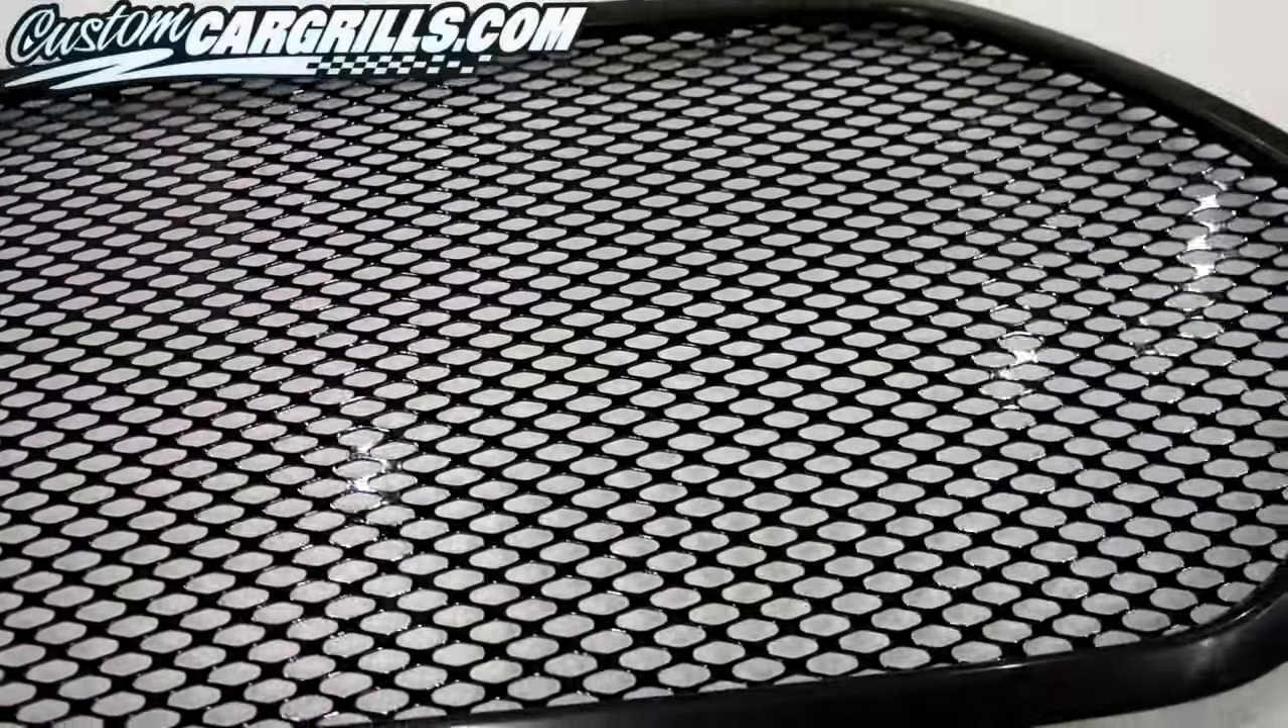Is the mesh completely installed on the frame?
Yes.